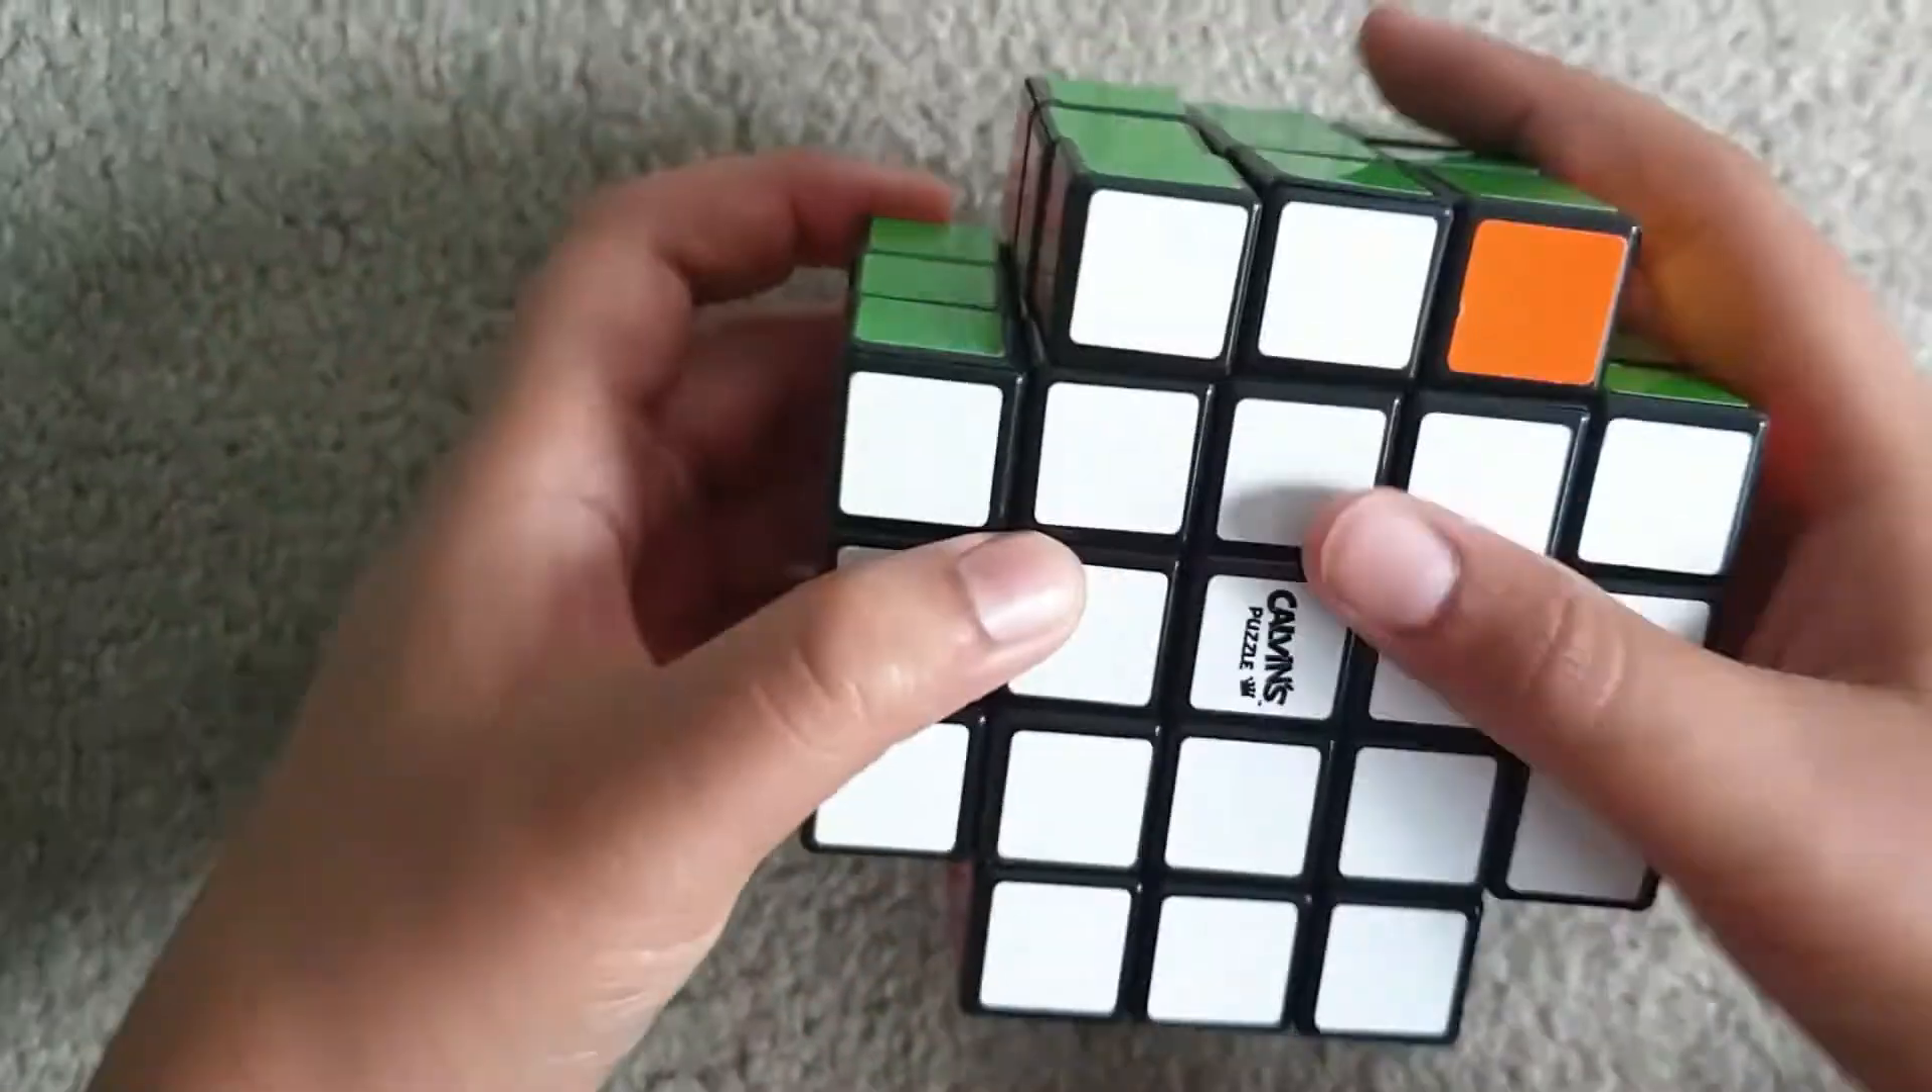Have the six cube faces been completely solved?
No.